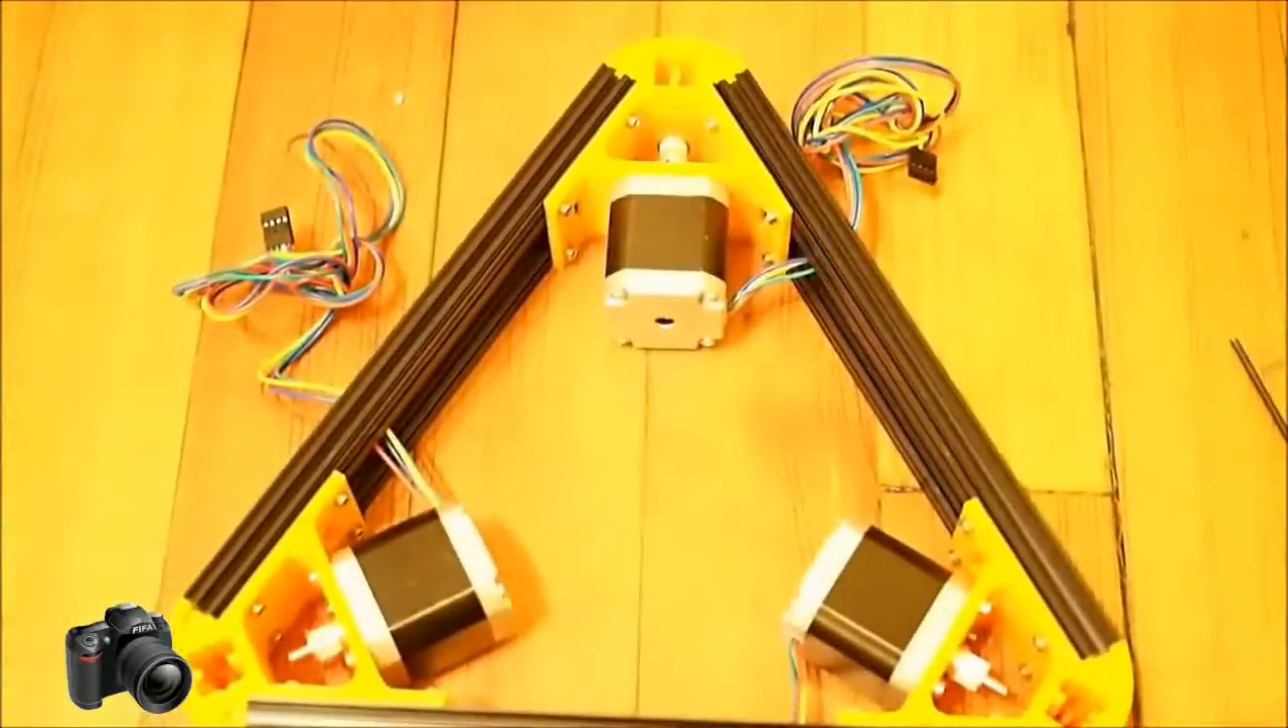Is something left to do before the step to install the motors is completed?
No.